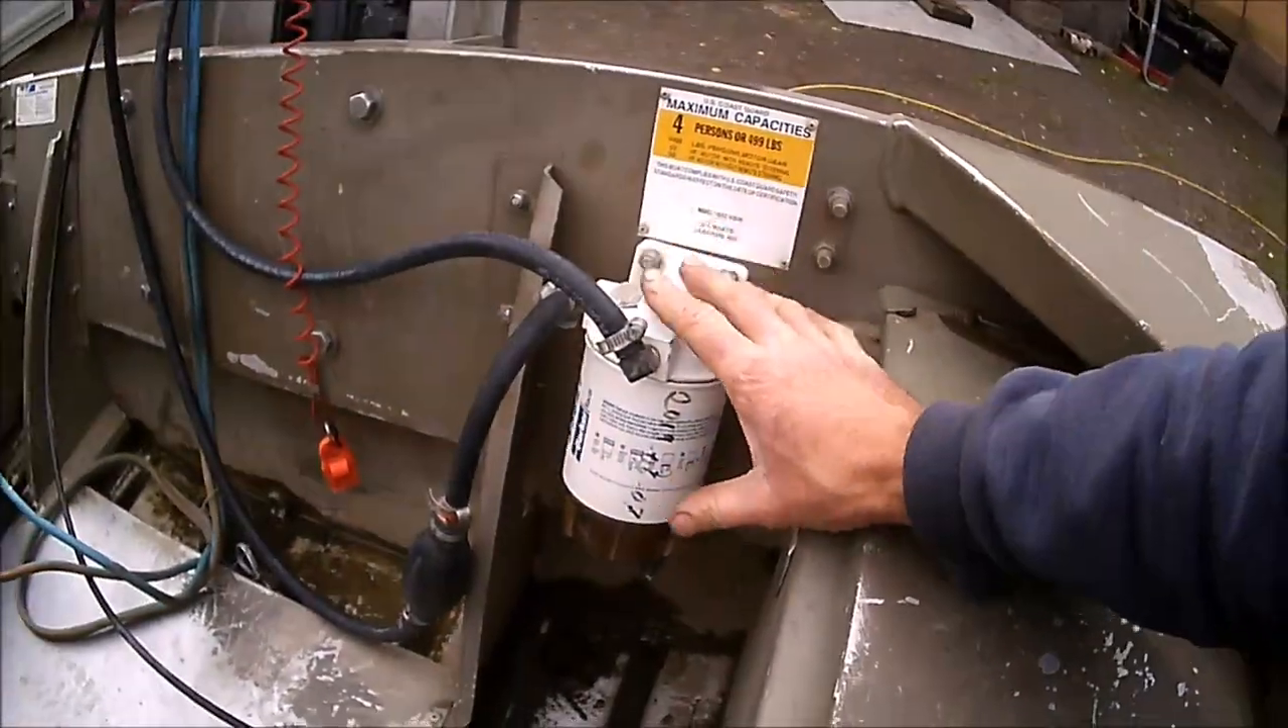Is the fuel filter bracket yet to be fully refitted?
No.